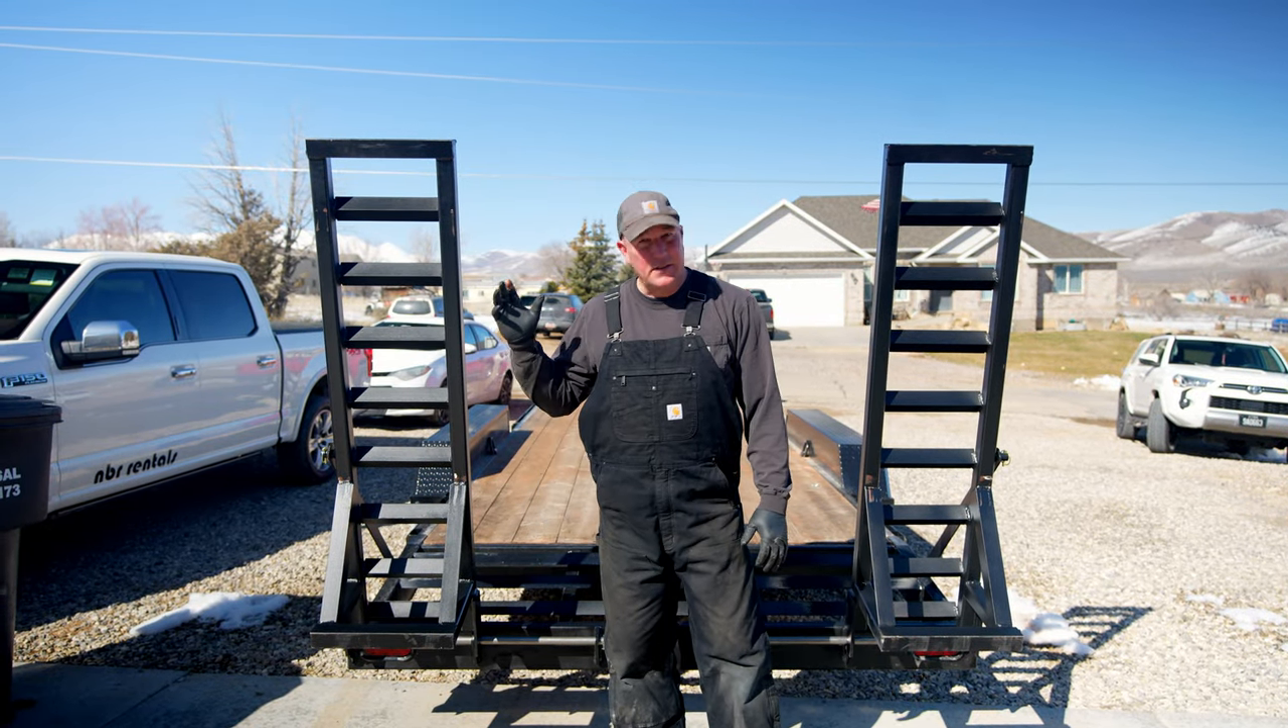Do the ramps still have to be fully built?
No.